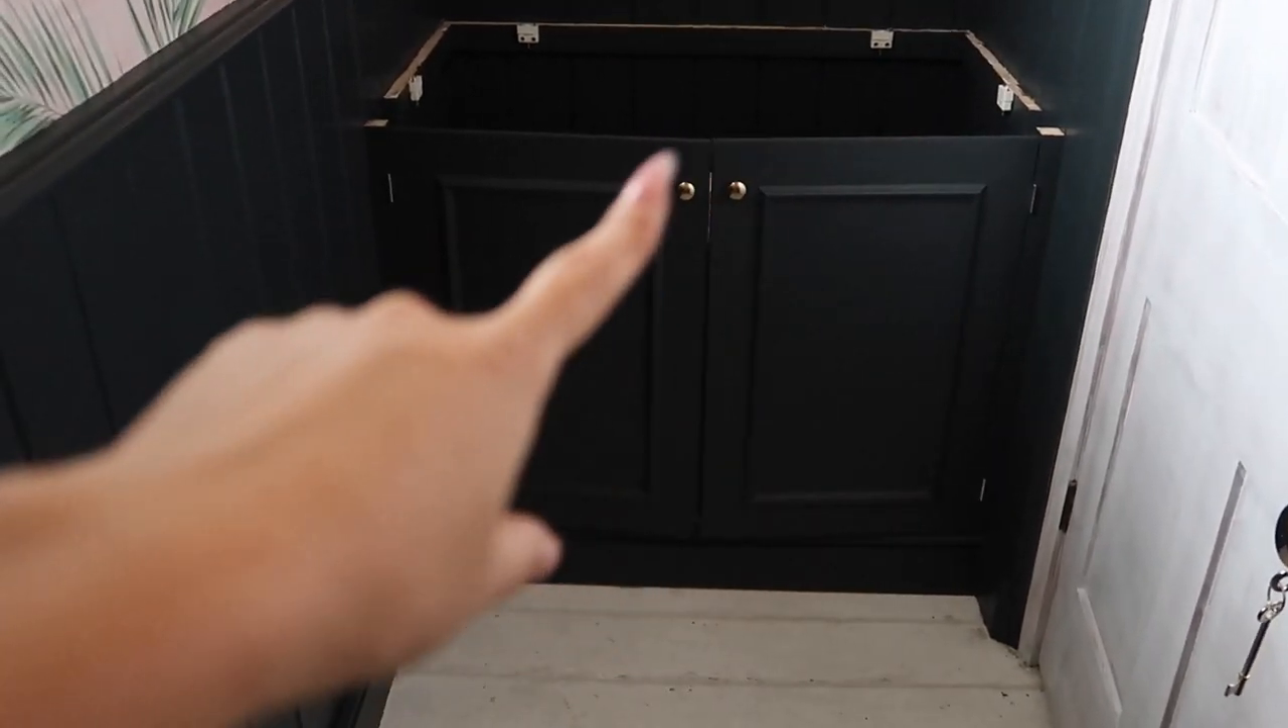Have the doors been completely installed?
Yes.